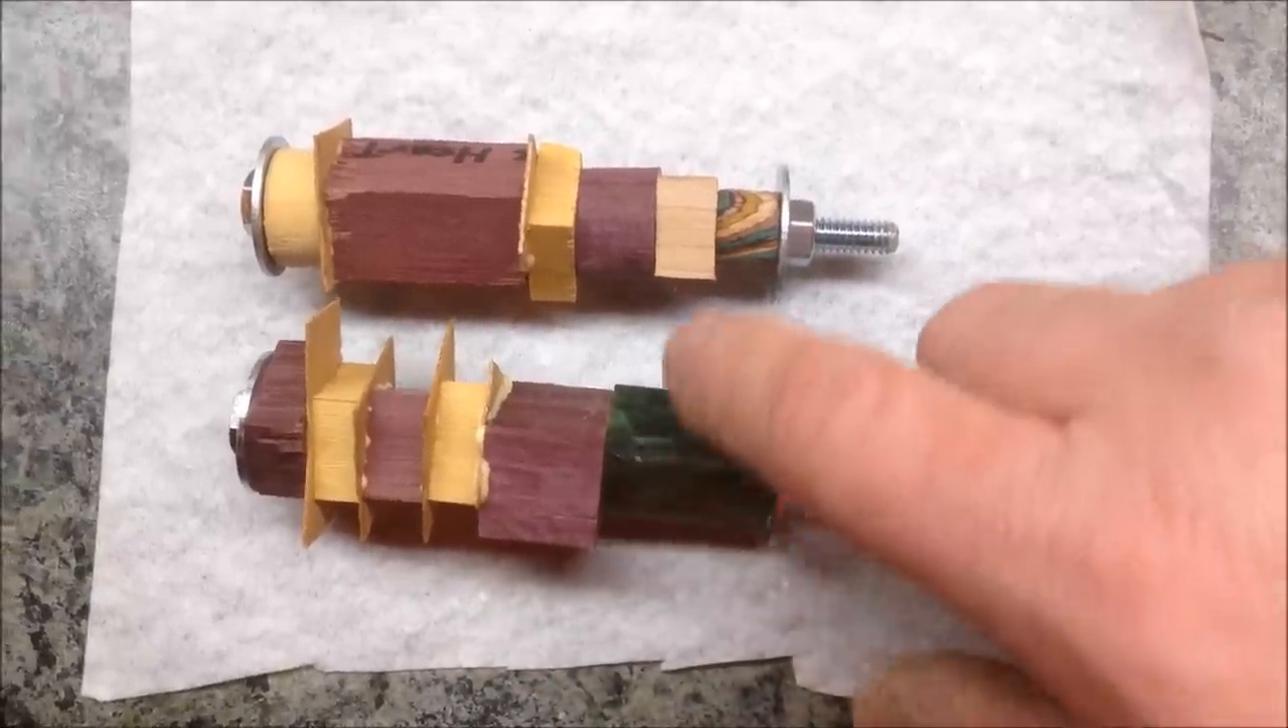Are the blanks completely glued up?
Yes.